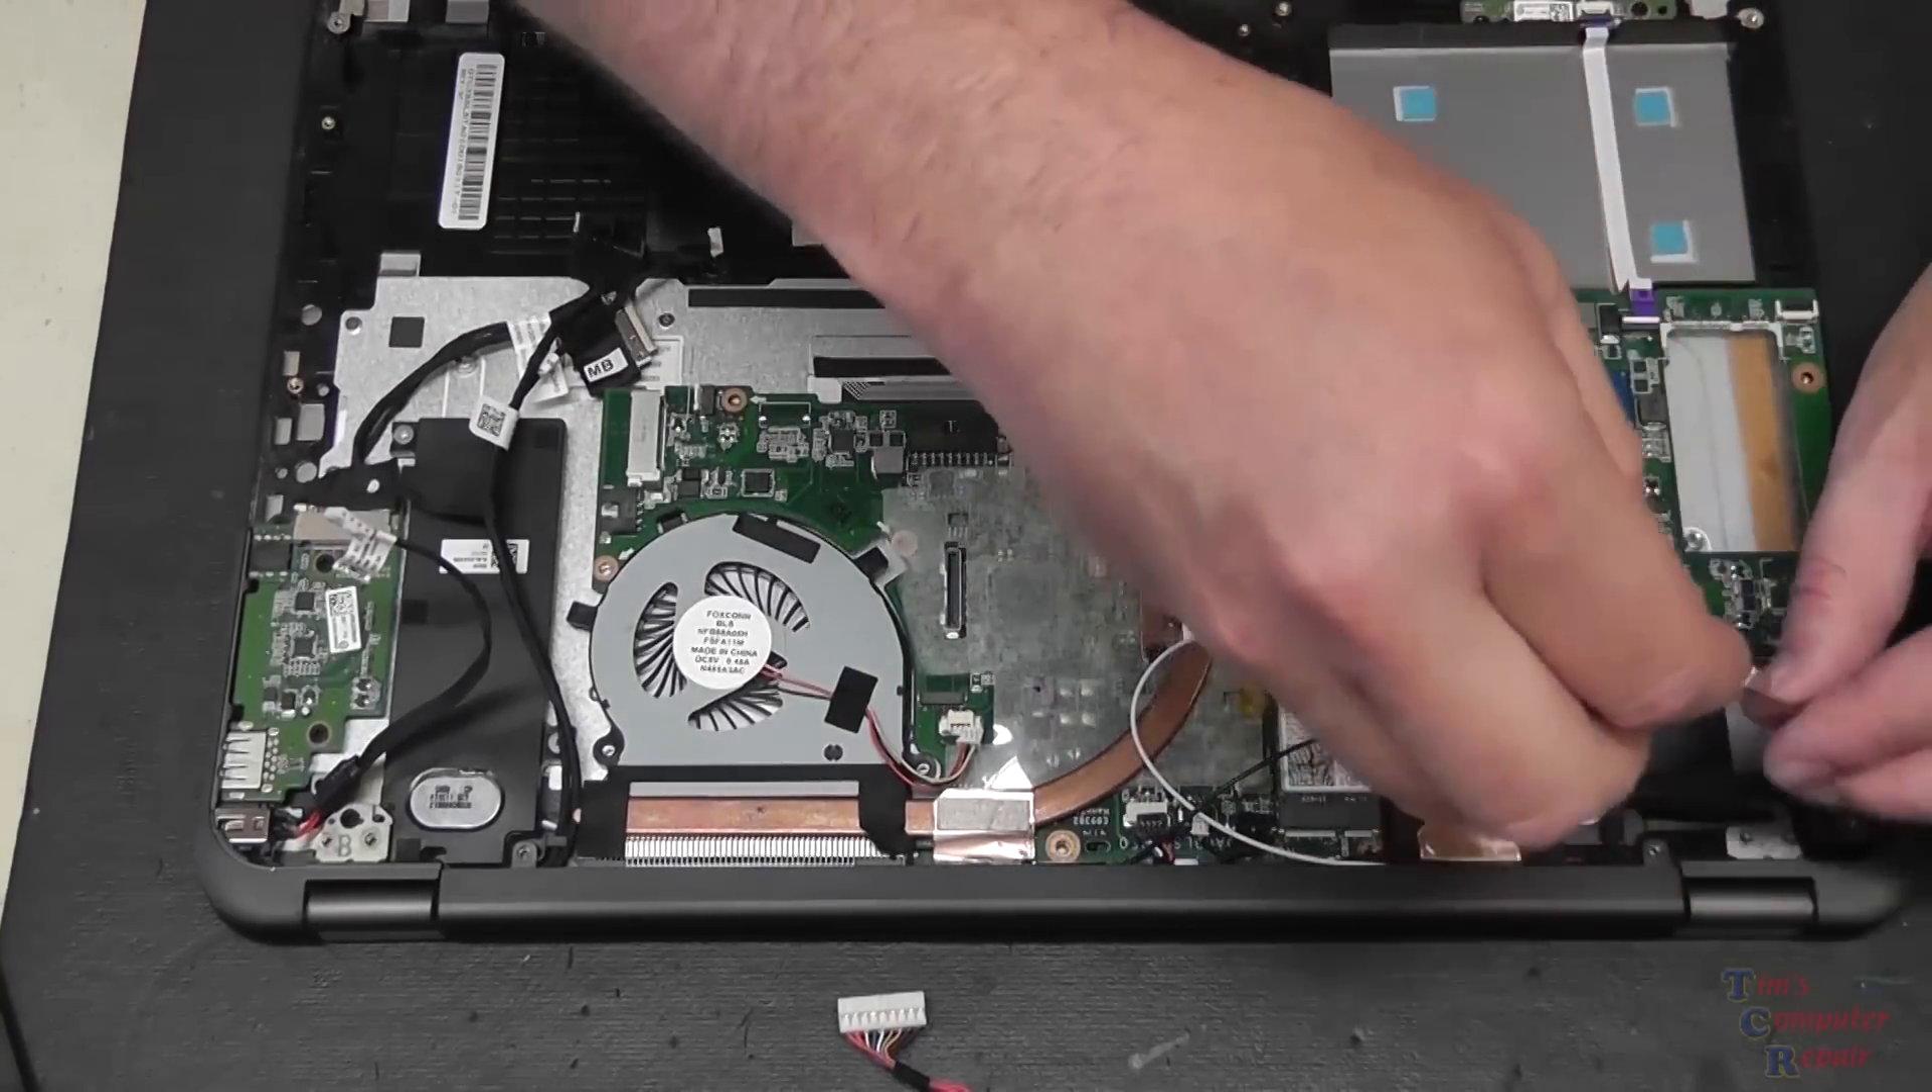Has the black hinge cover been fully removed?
No.